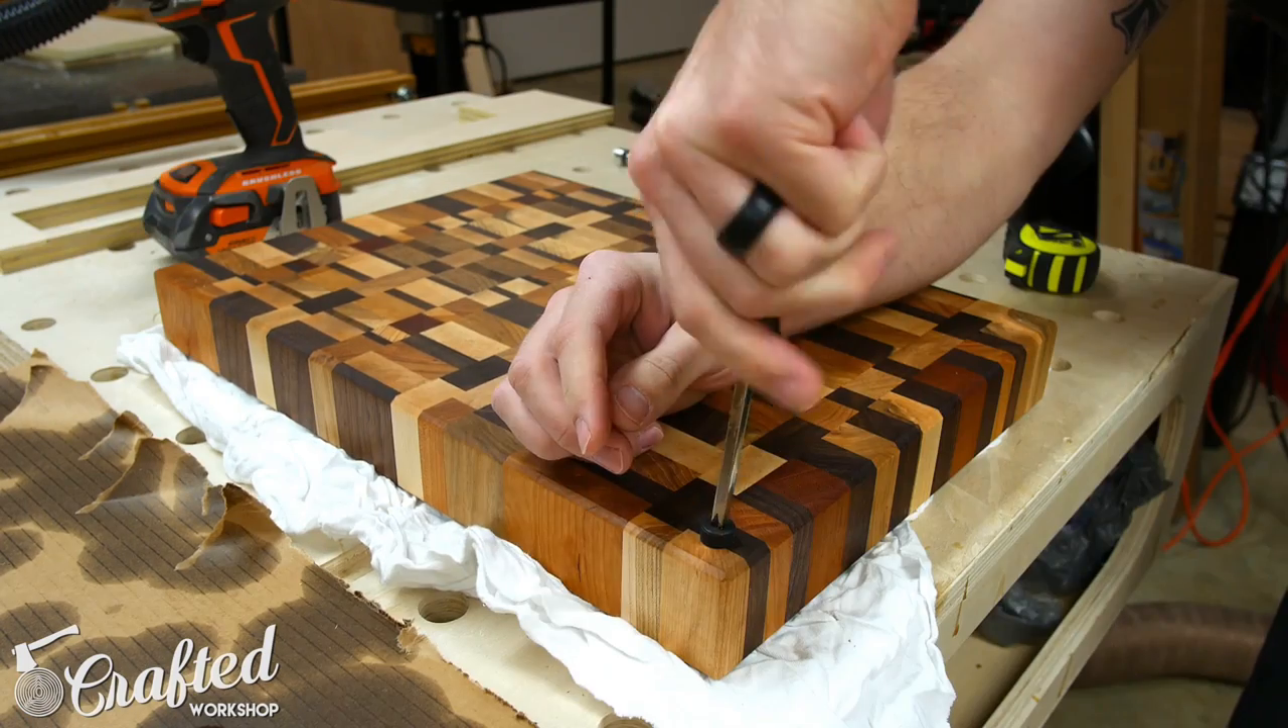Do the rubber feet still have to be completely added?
Yes.